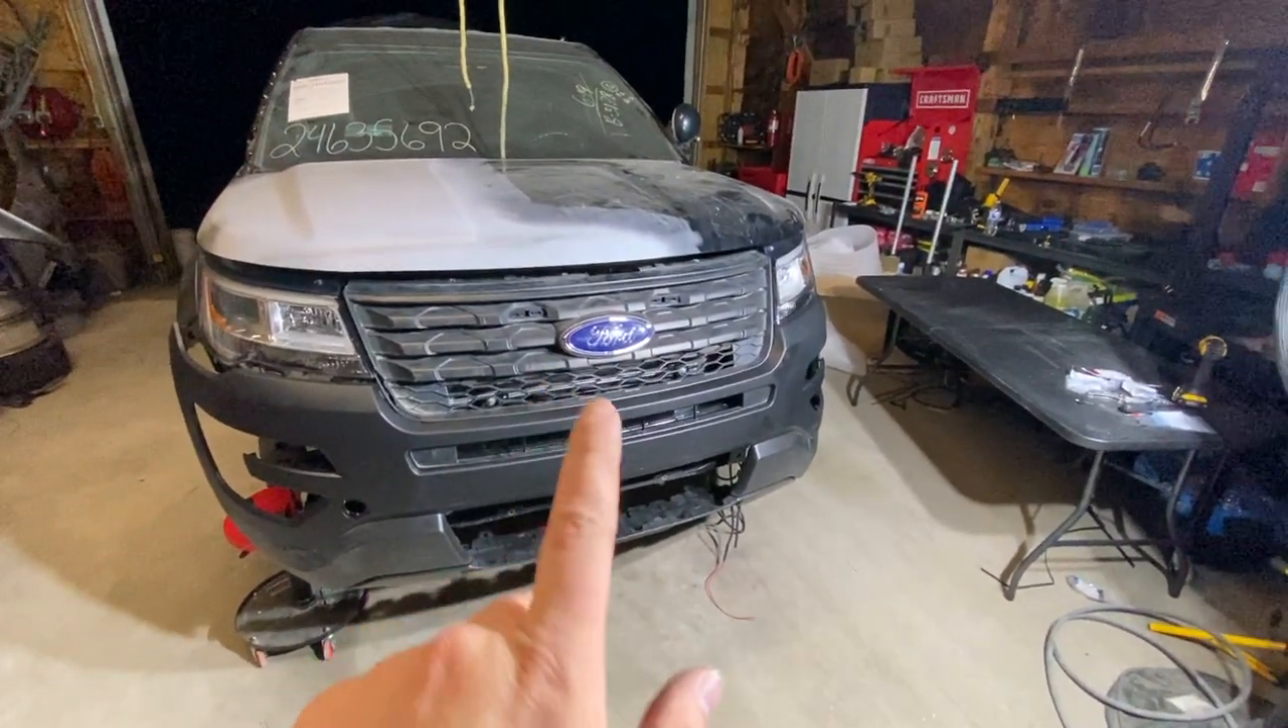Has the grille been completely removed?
No.